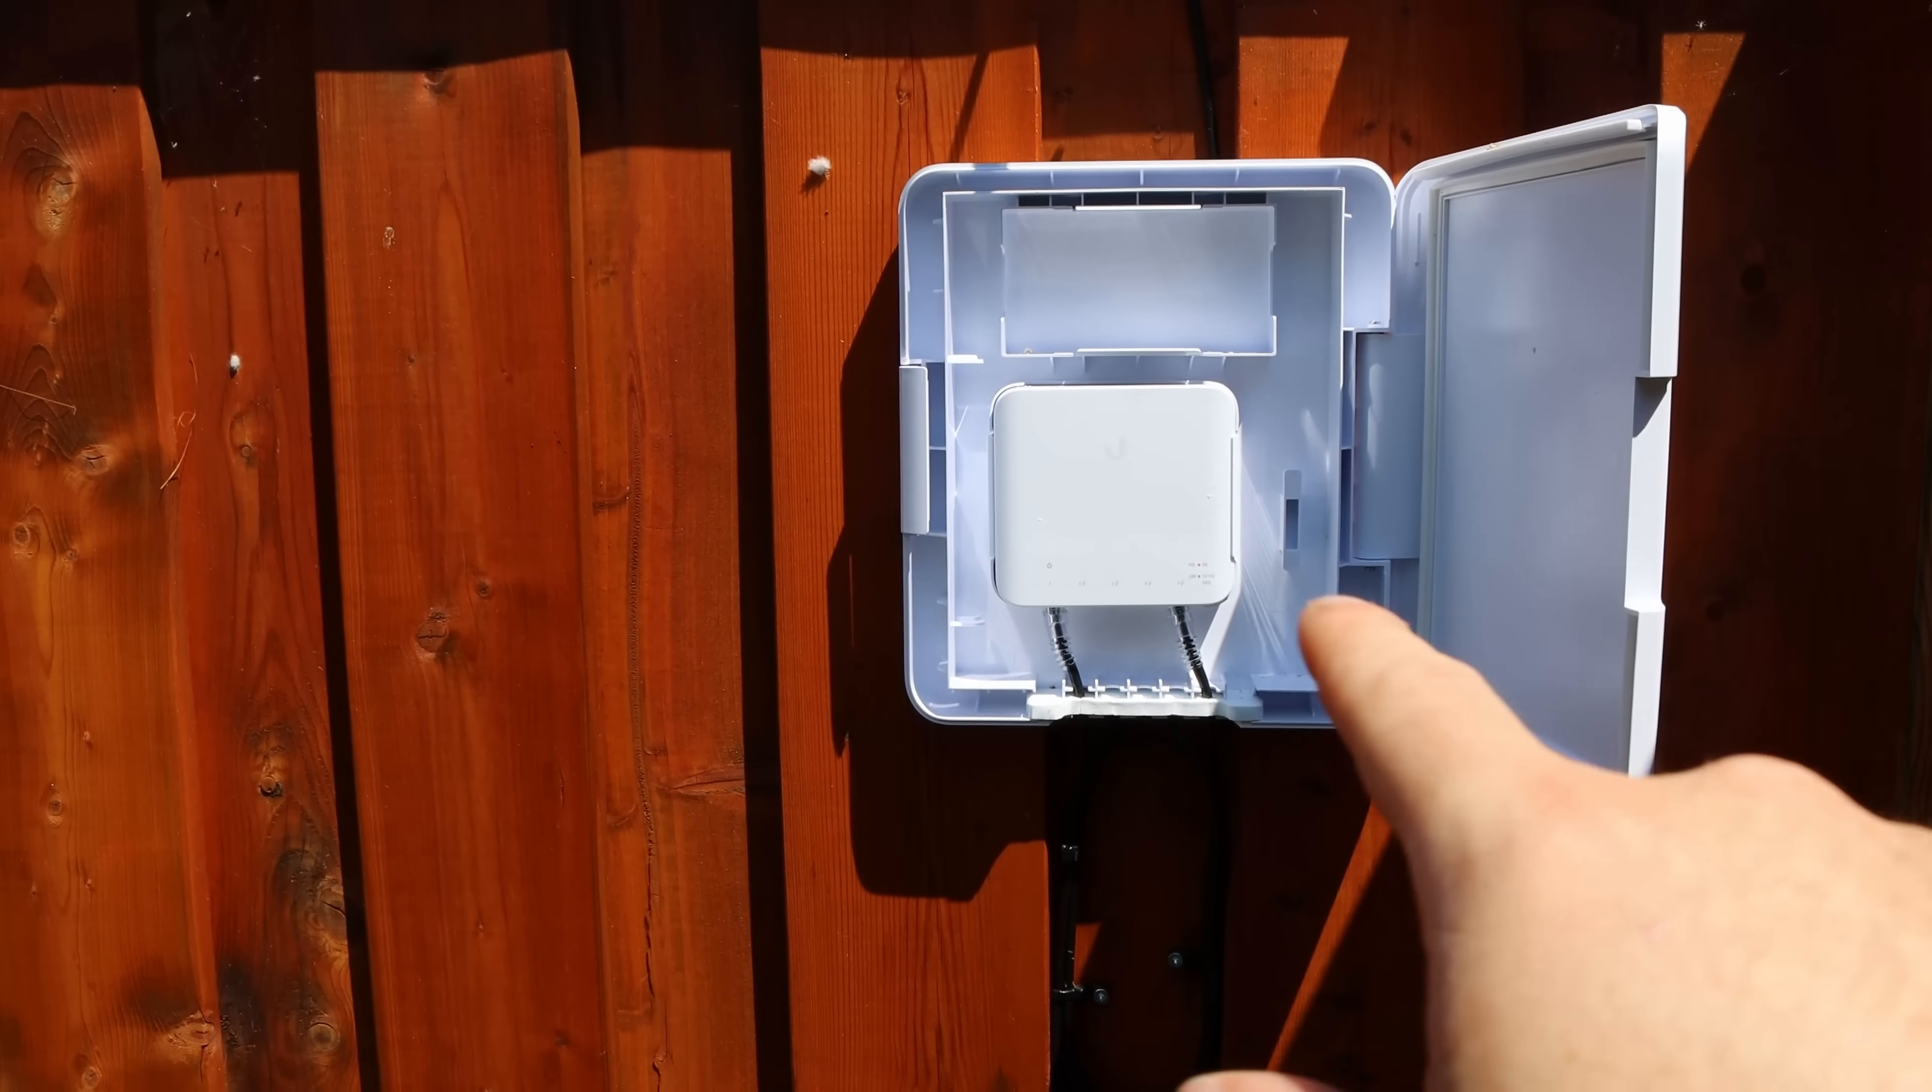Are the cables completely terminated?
Yes.